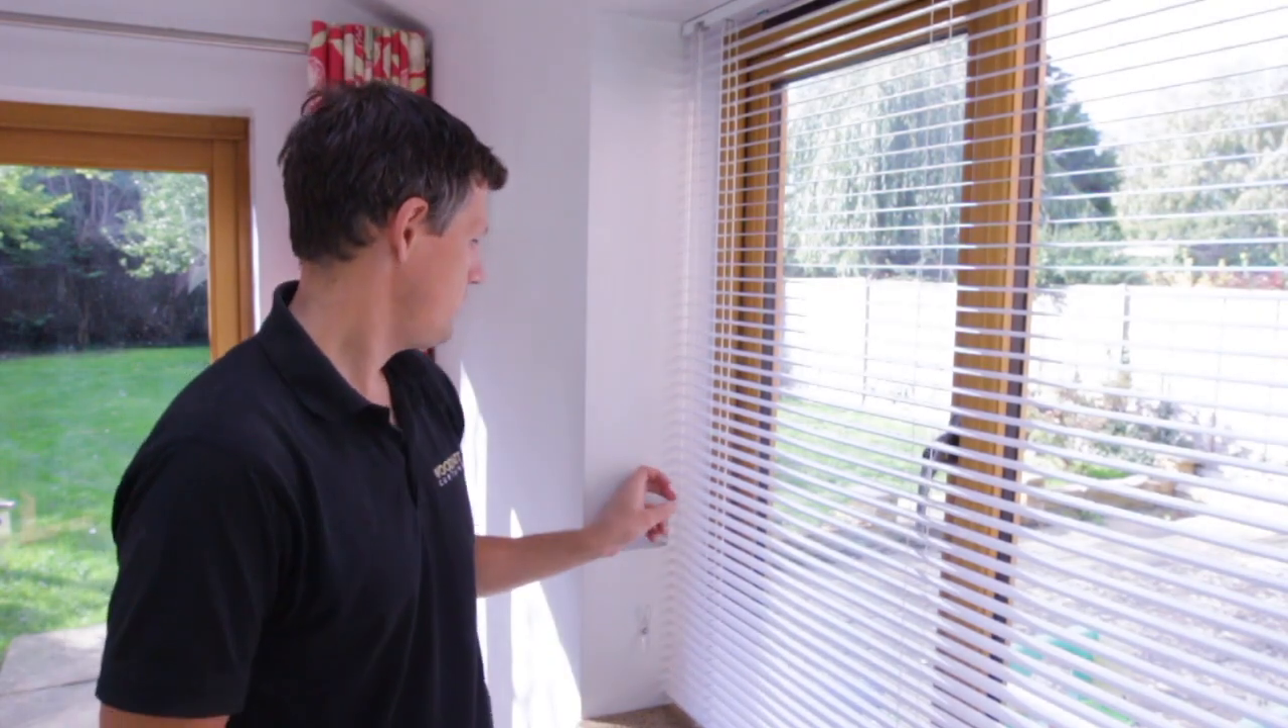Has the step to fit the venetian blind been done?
Yes.